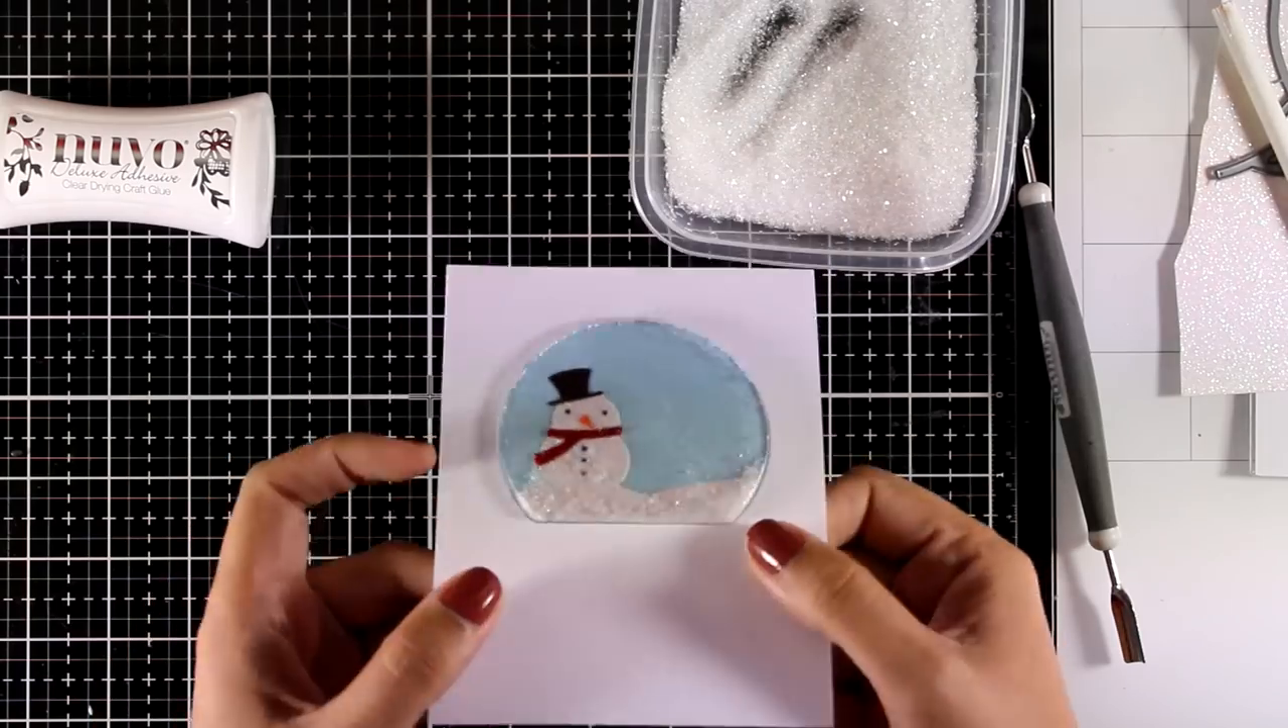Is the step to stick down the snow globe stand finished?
No.